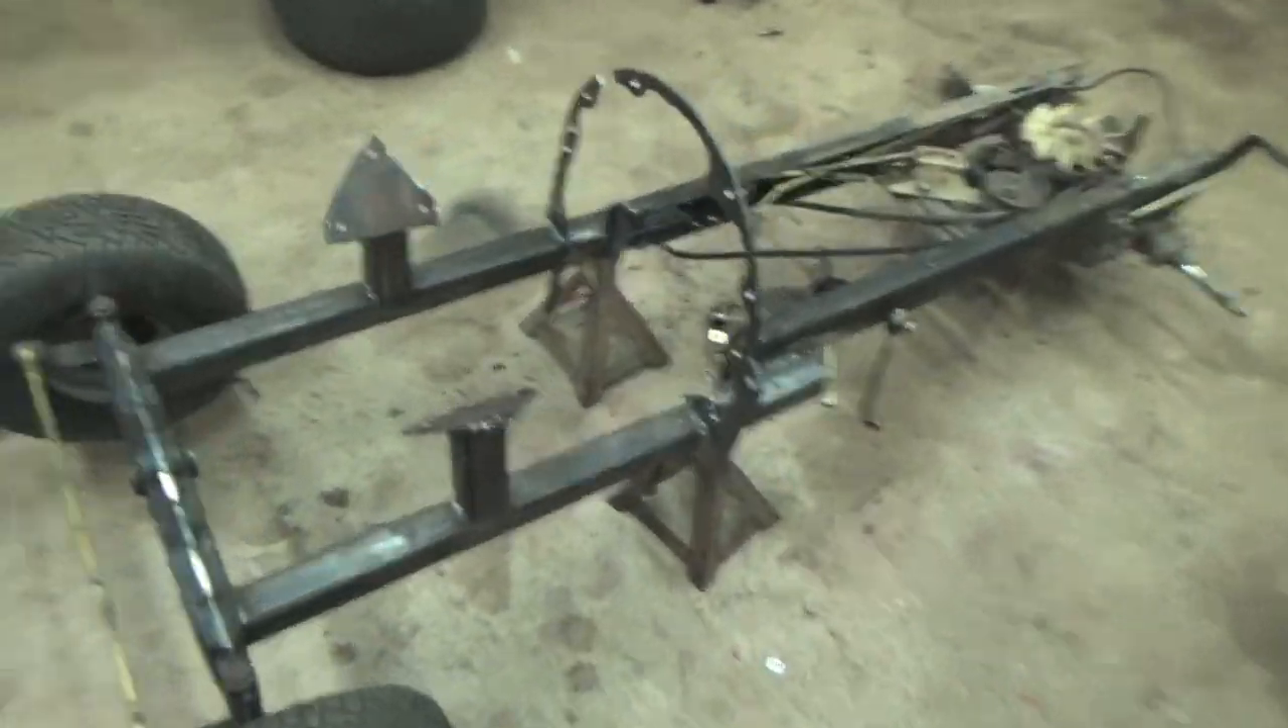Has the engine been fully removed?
Yes.